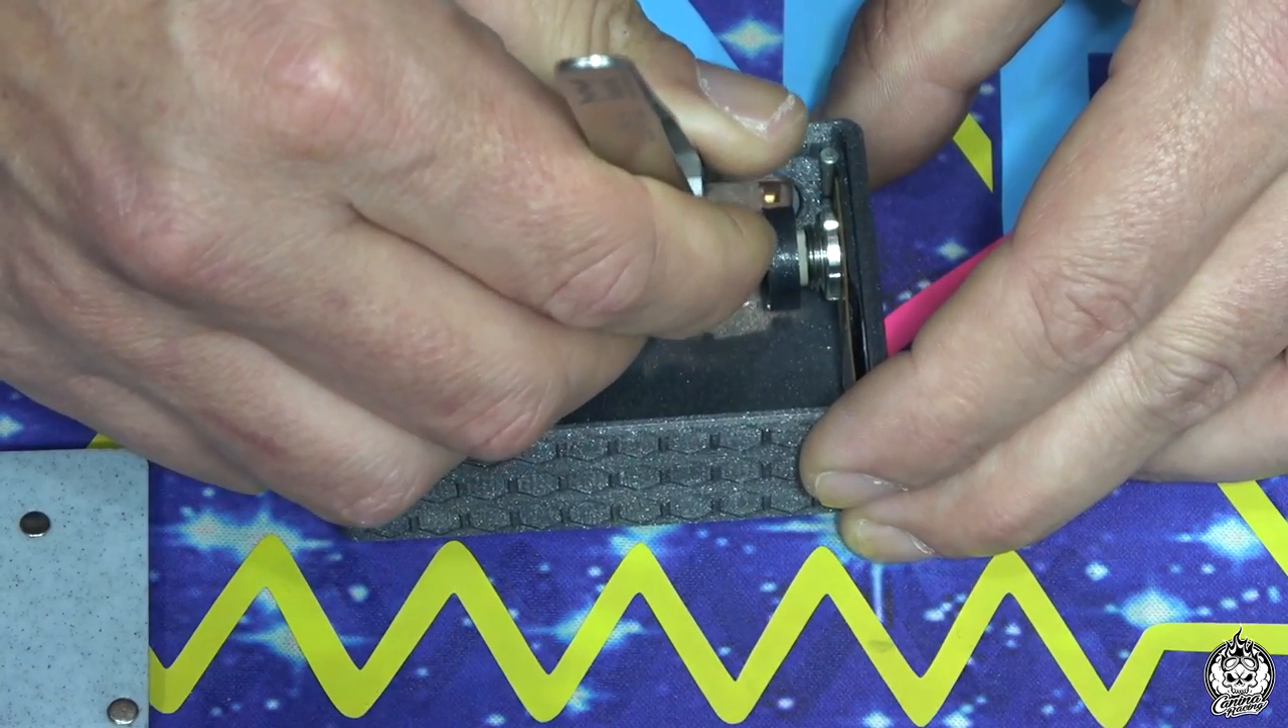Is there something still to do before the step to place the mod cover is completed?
Yes.